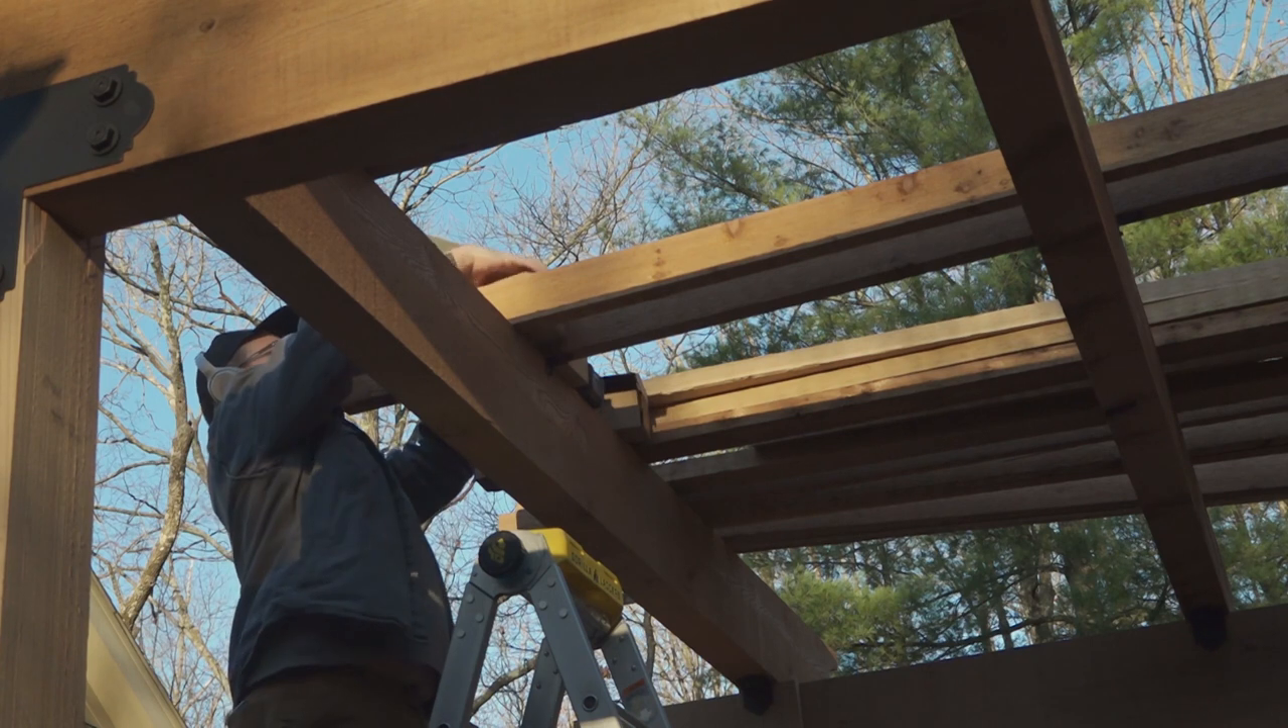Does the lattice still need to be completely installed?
Yes.